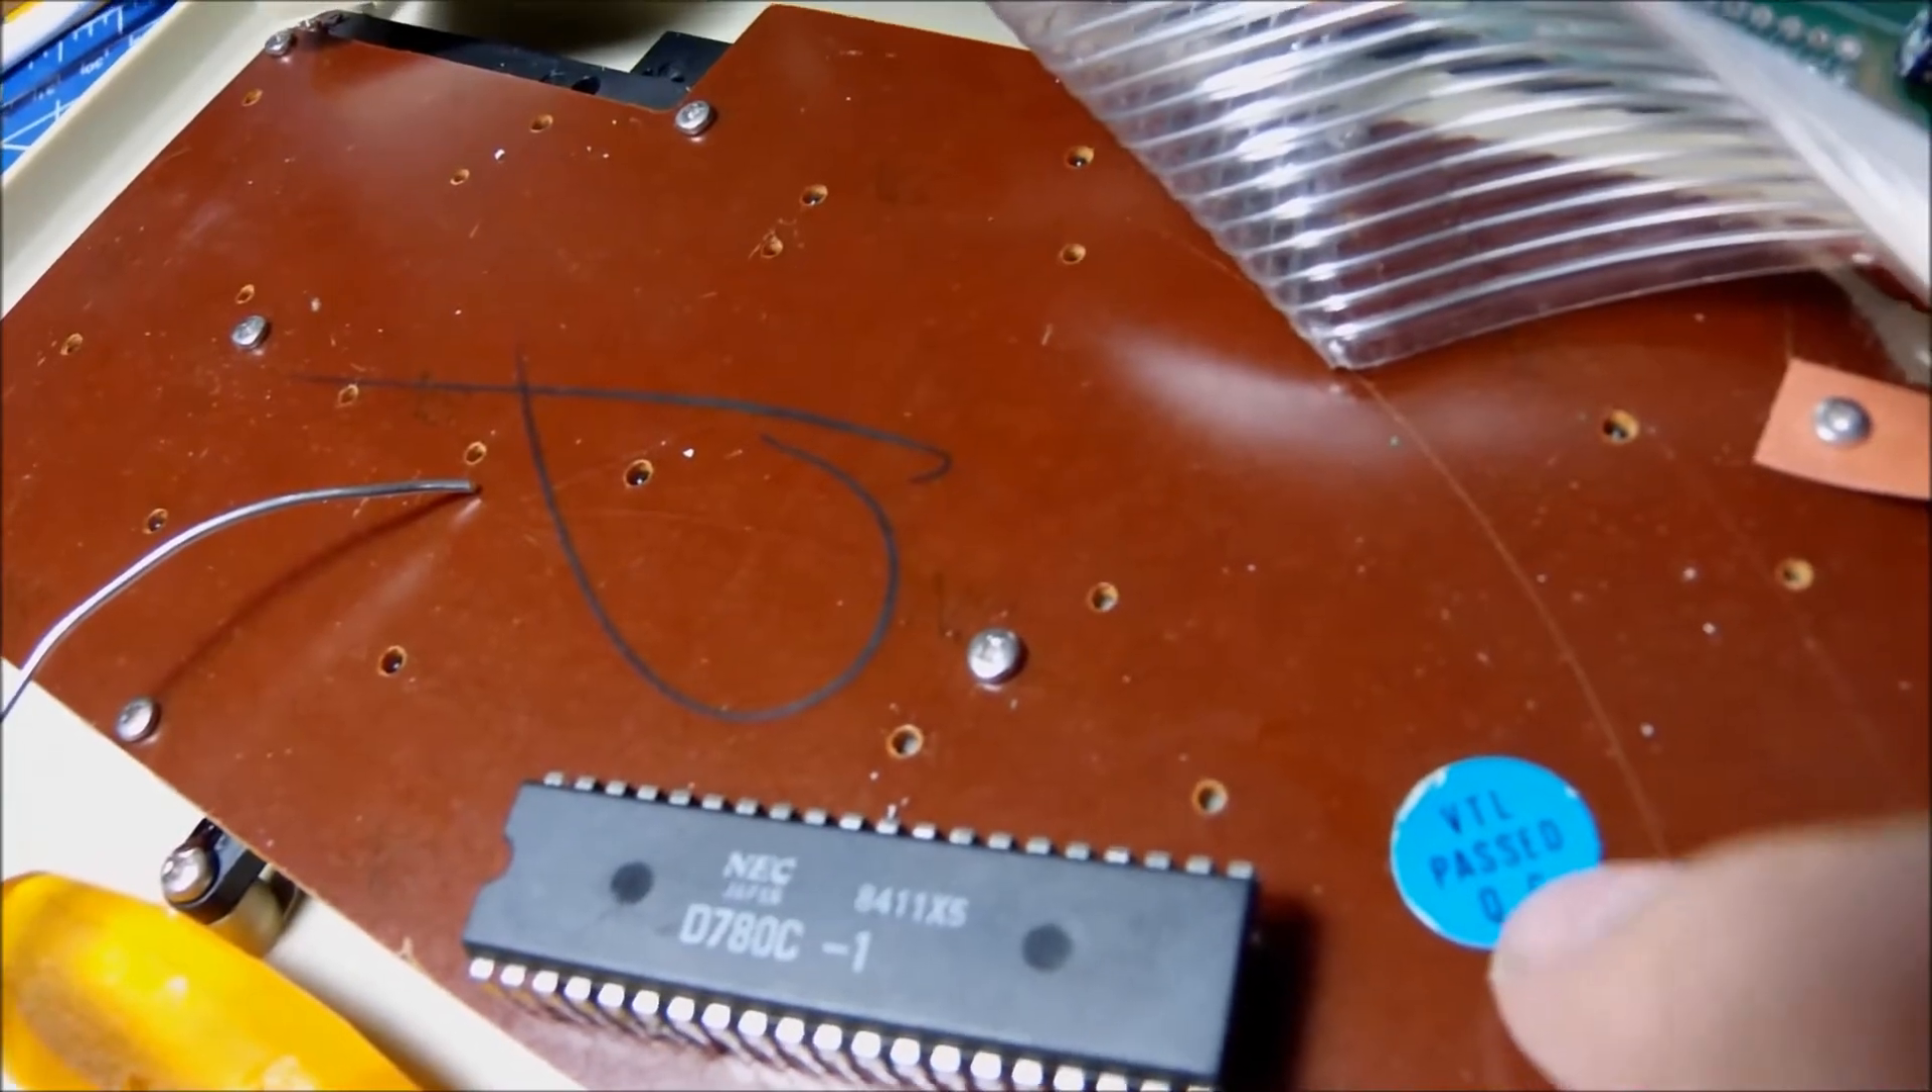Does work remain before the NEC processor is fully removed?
No.